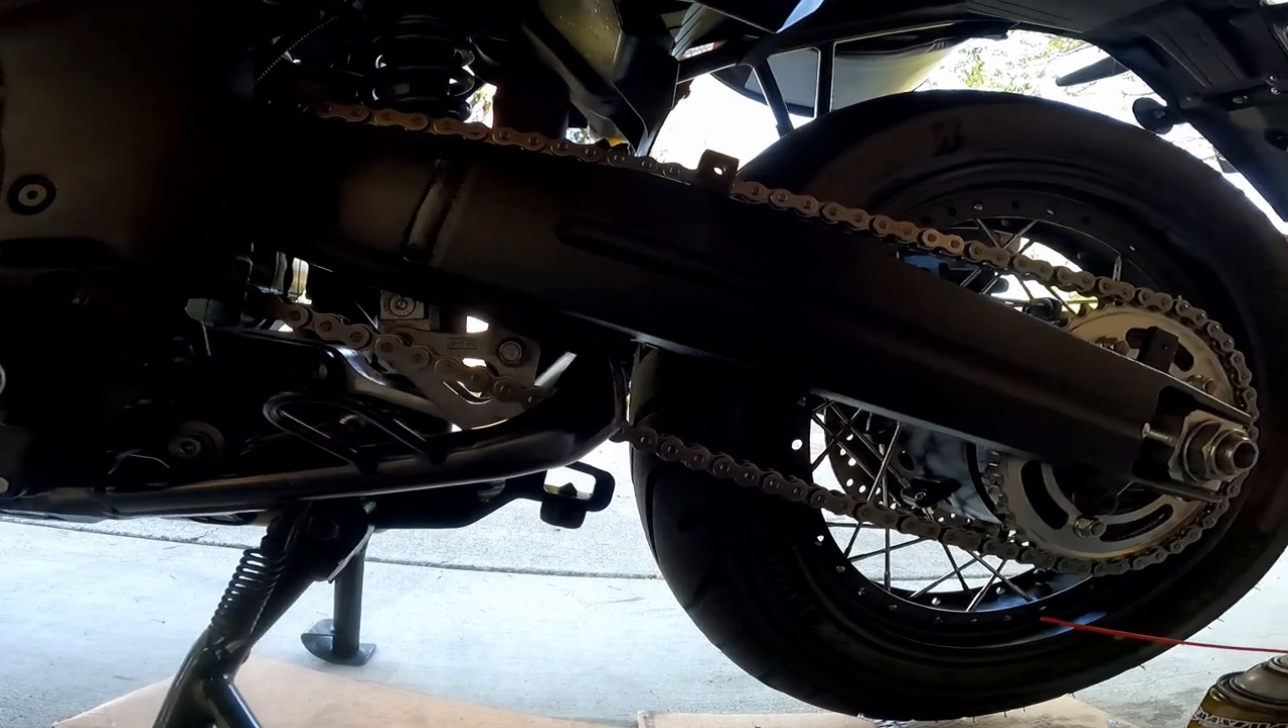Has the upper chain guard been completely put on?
No.